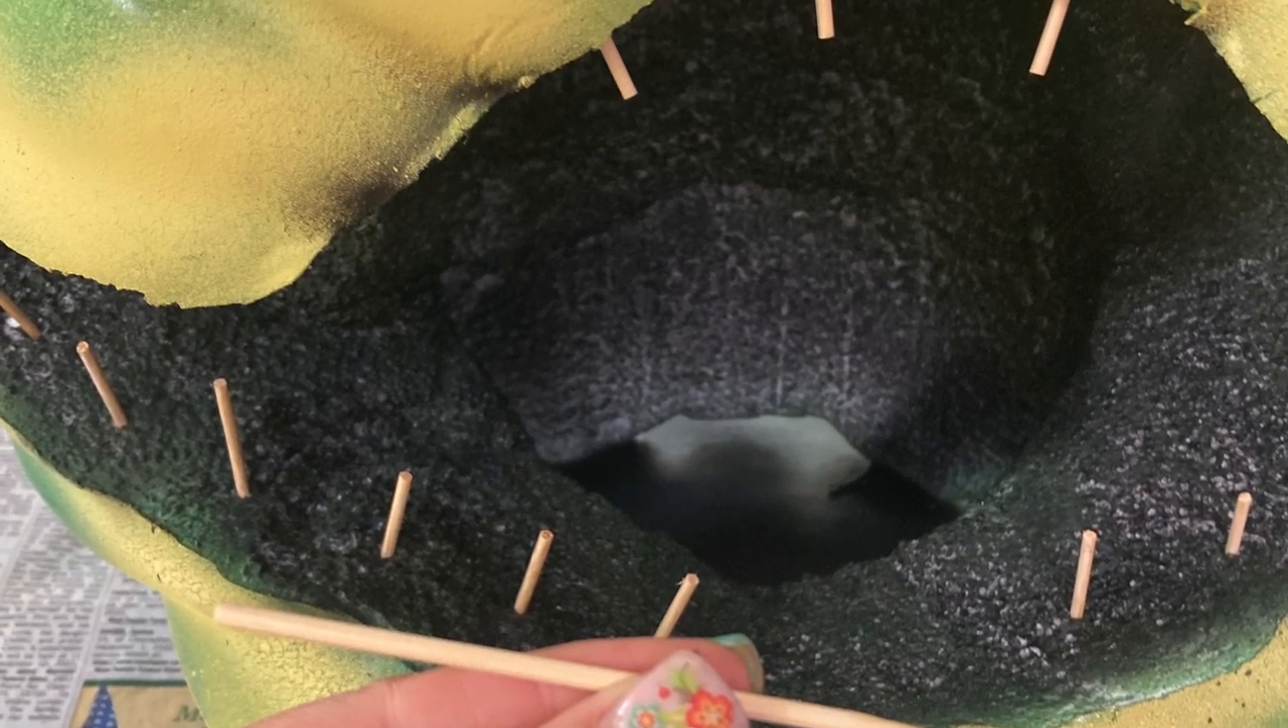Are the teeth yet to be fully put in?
Yes.